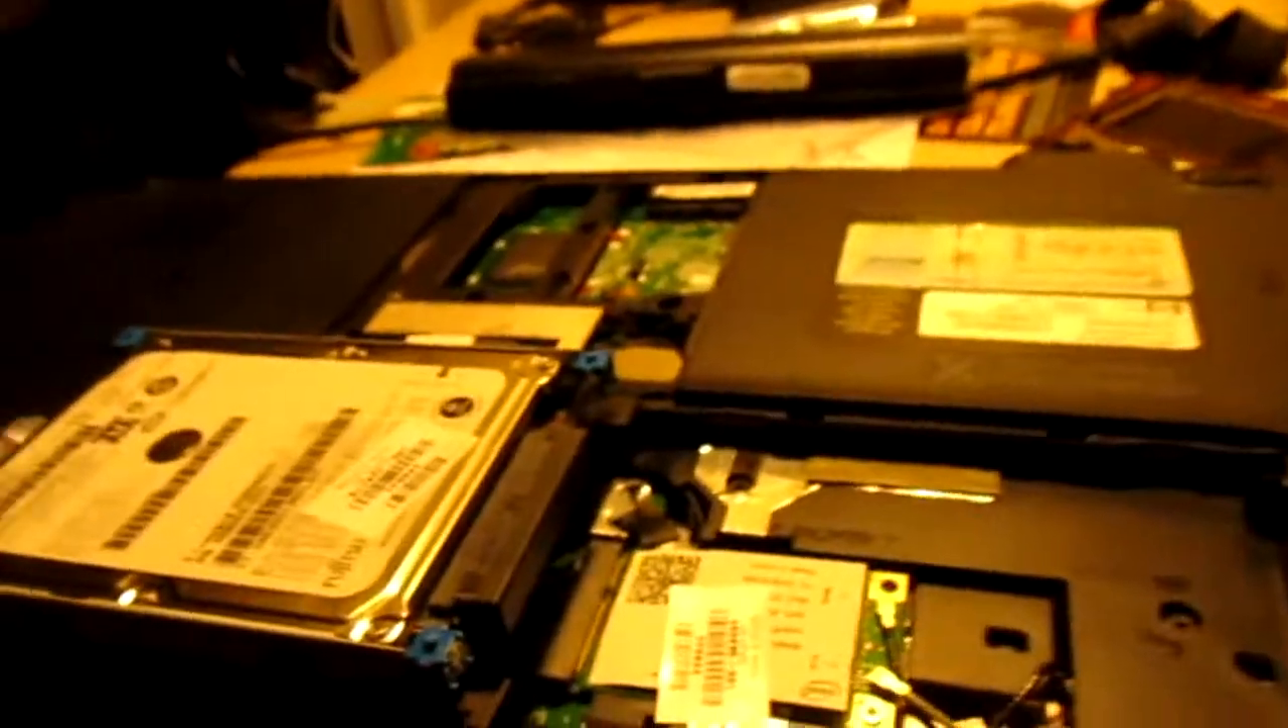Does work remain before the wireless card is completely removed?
Yes.